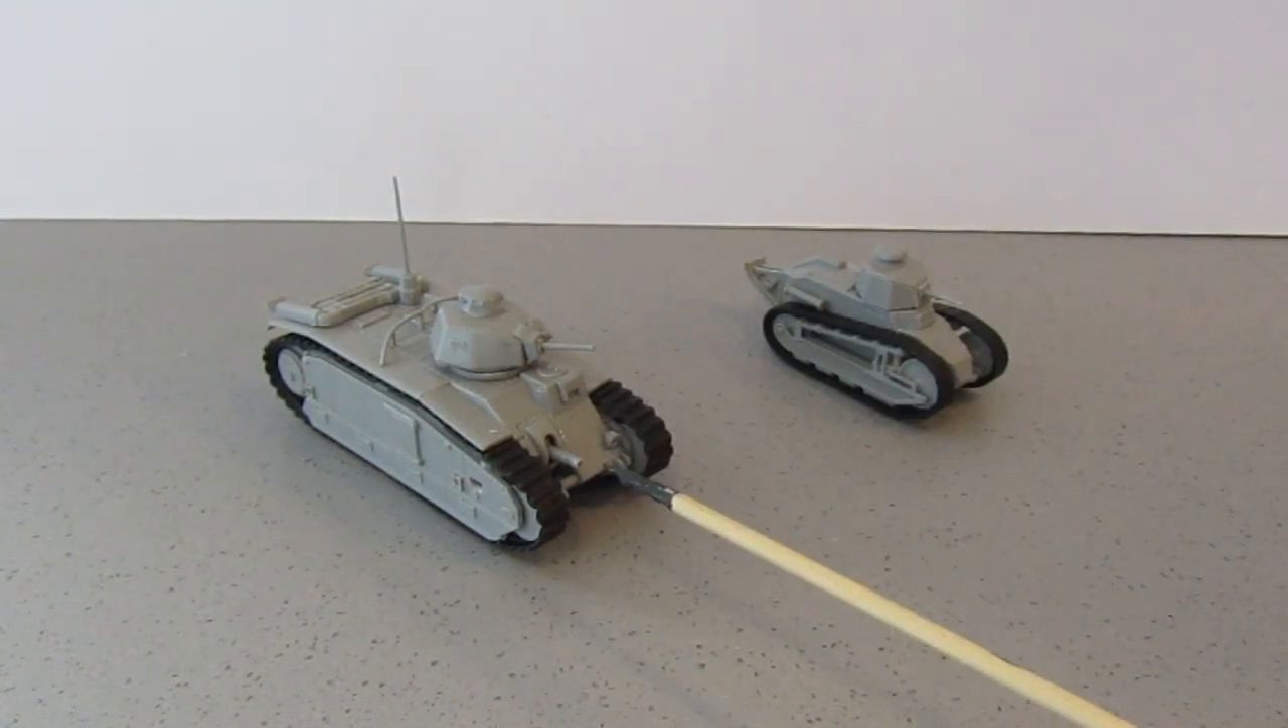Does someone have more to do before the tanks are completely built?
No.